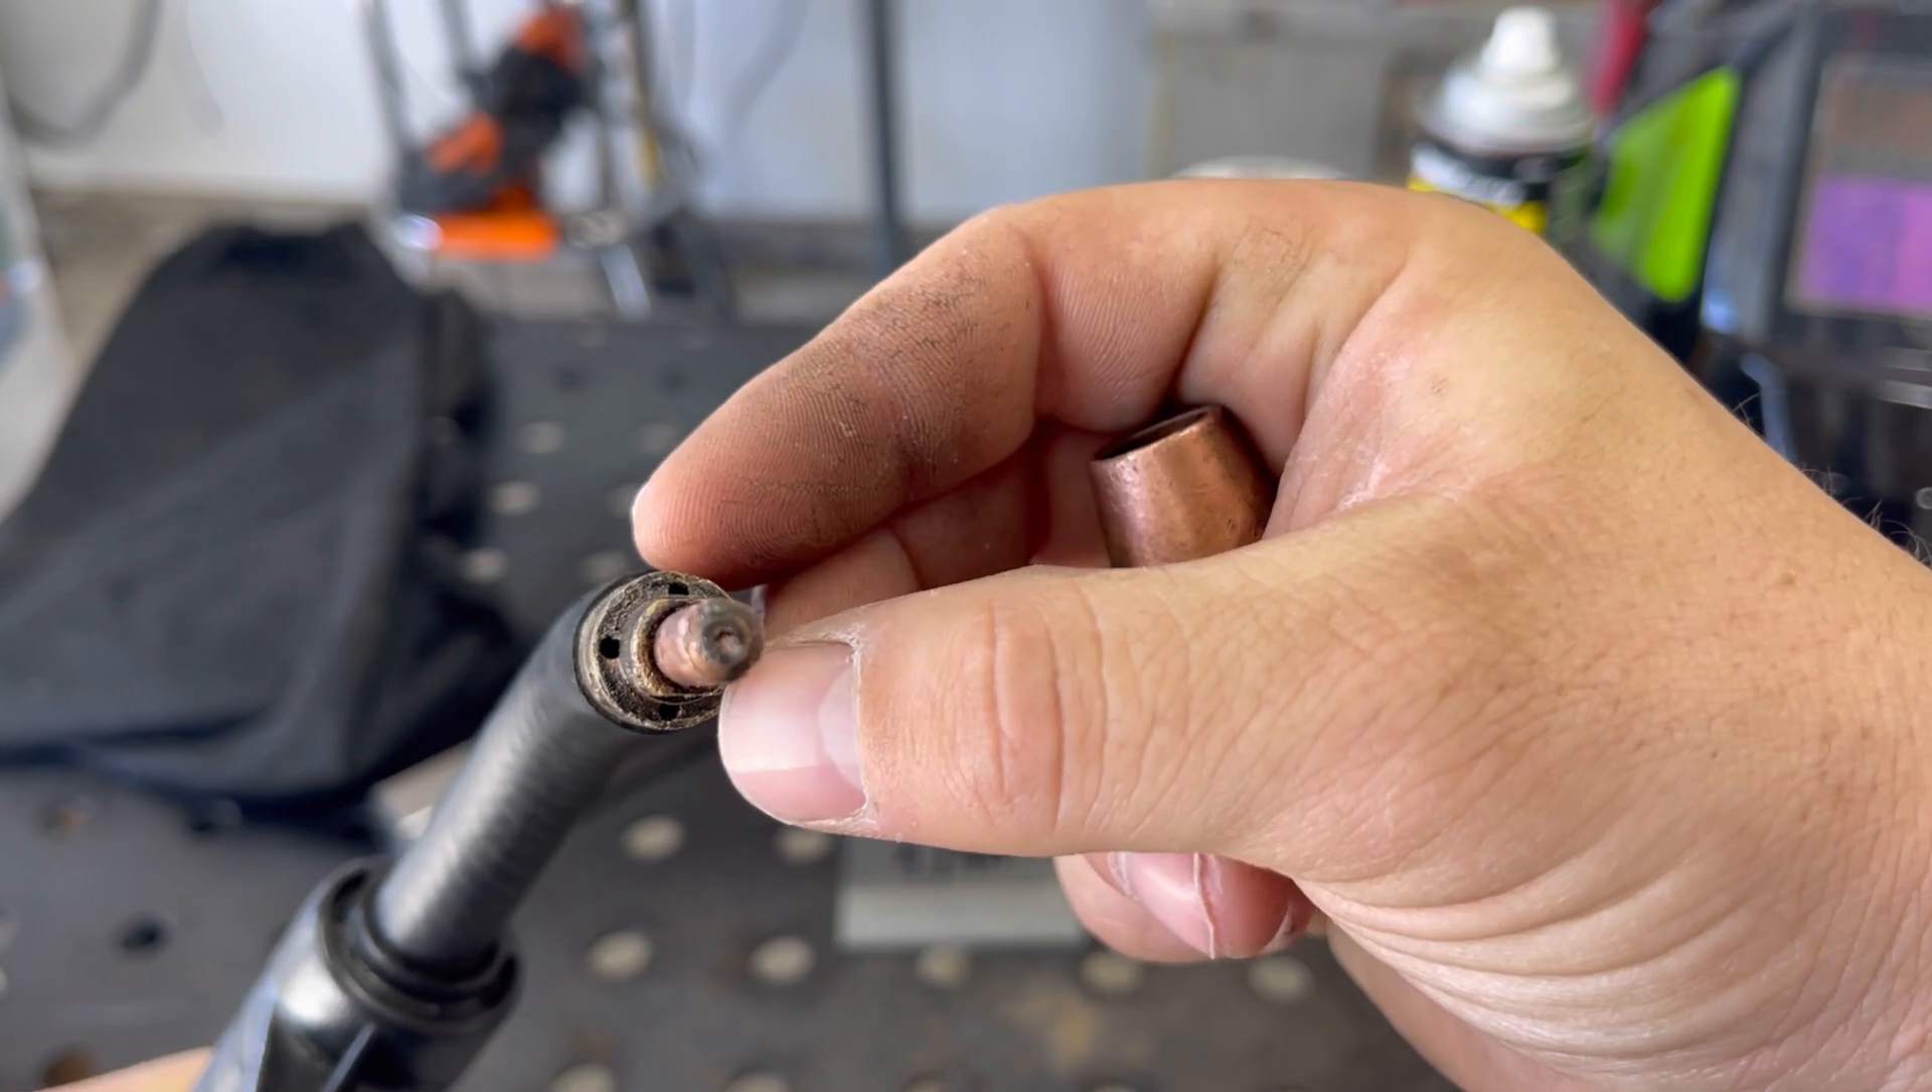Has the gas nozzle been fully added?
No.